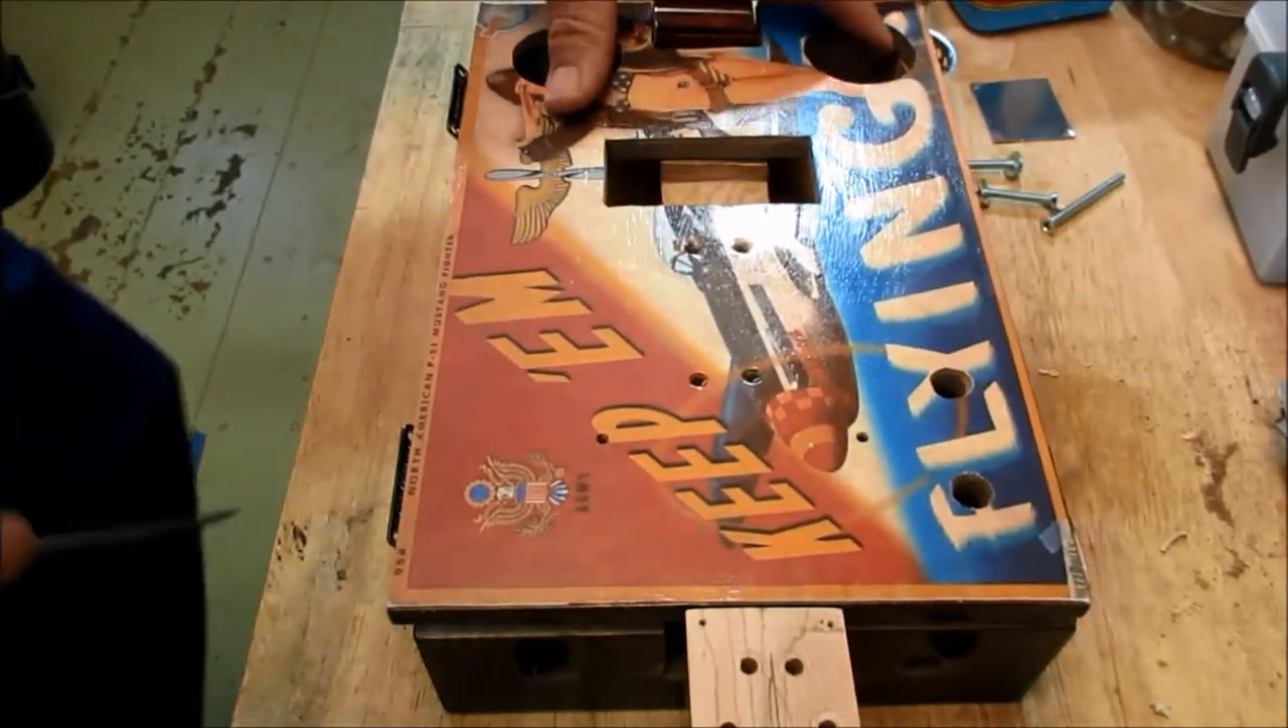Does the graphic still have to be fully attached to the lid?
No.